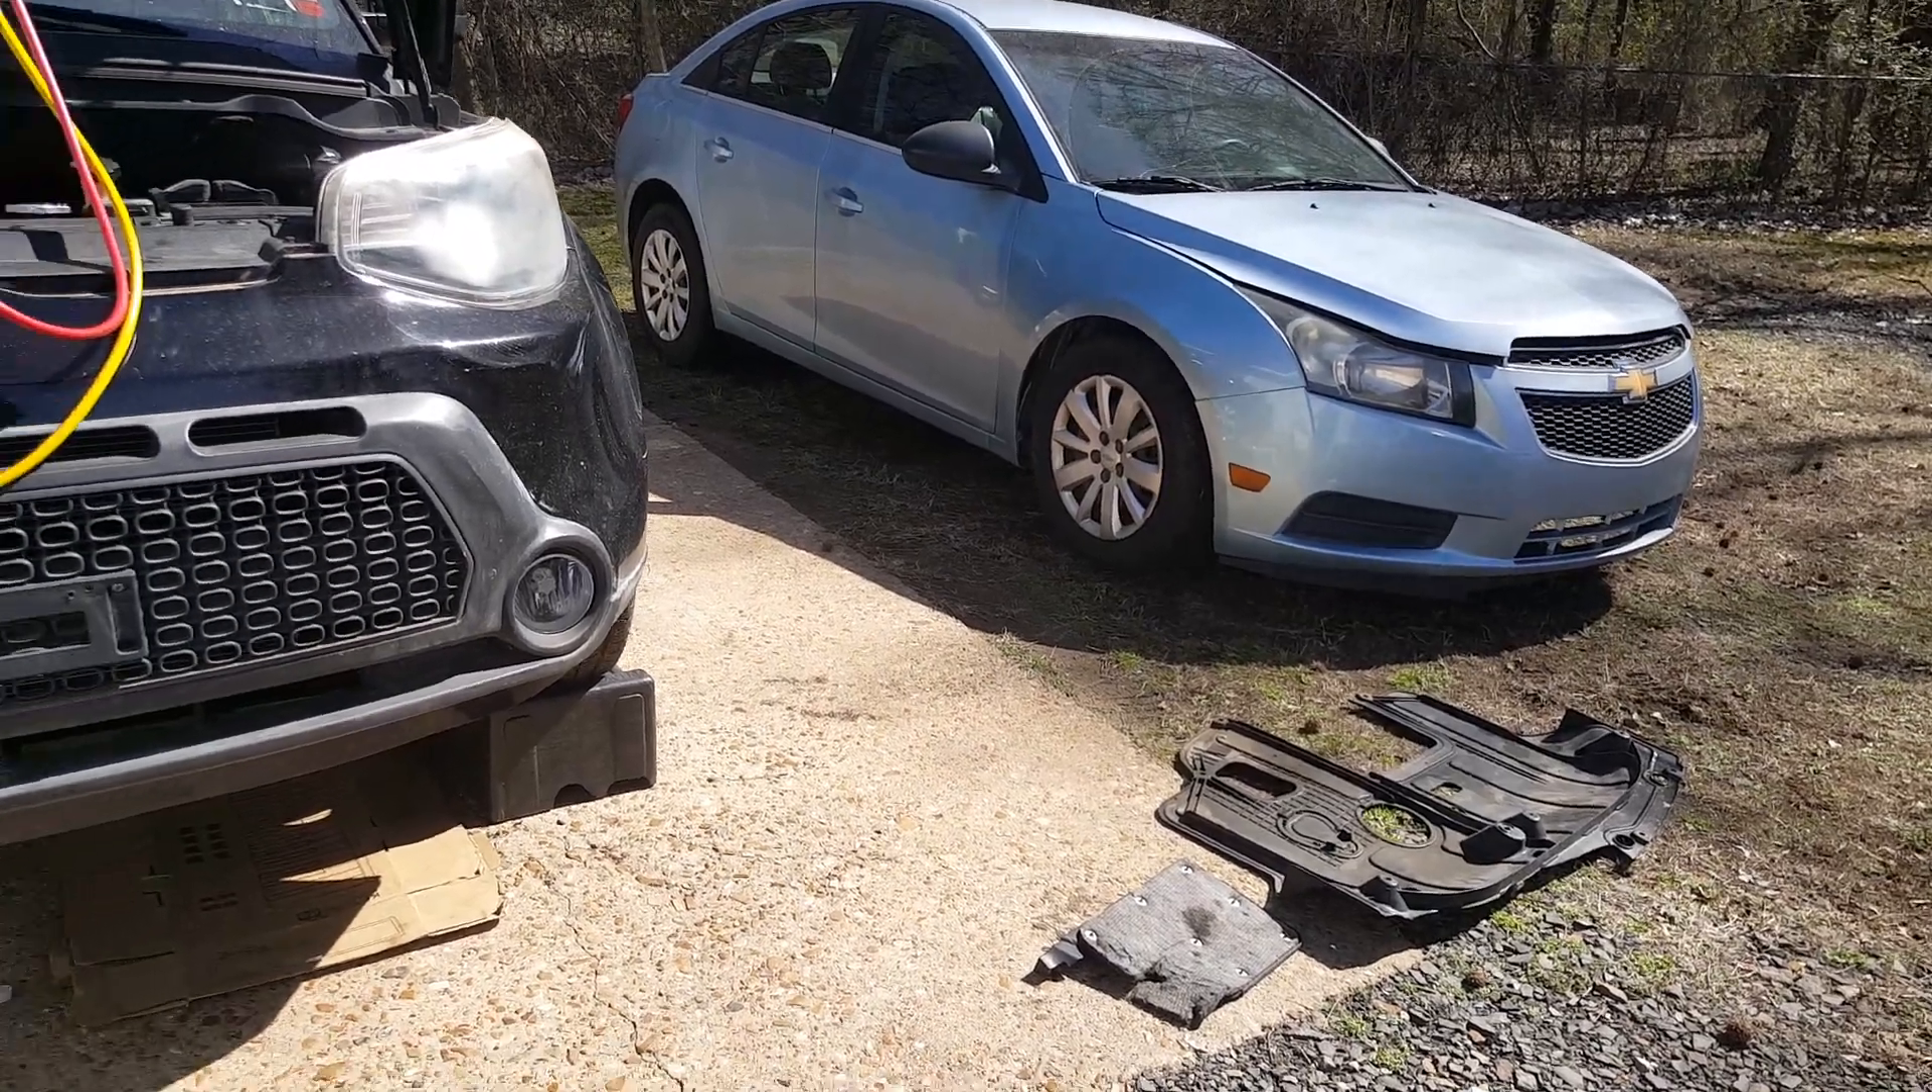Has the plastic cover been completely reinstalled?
No.